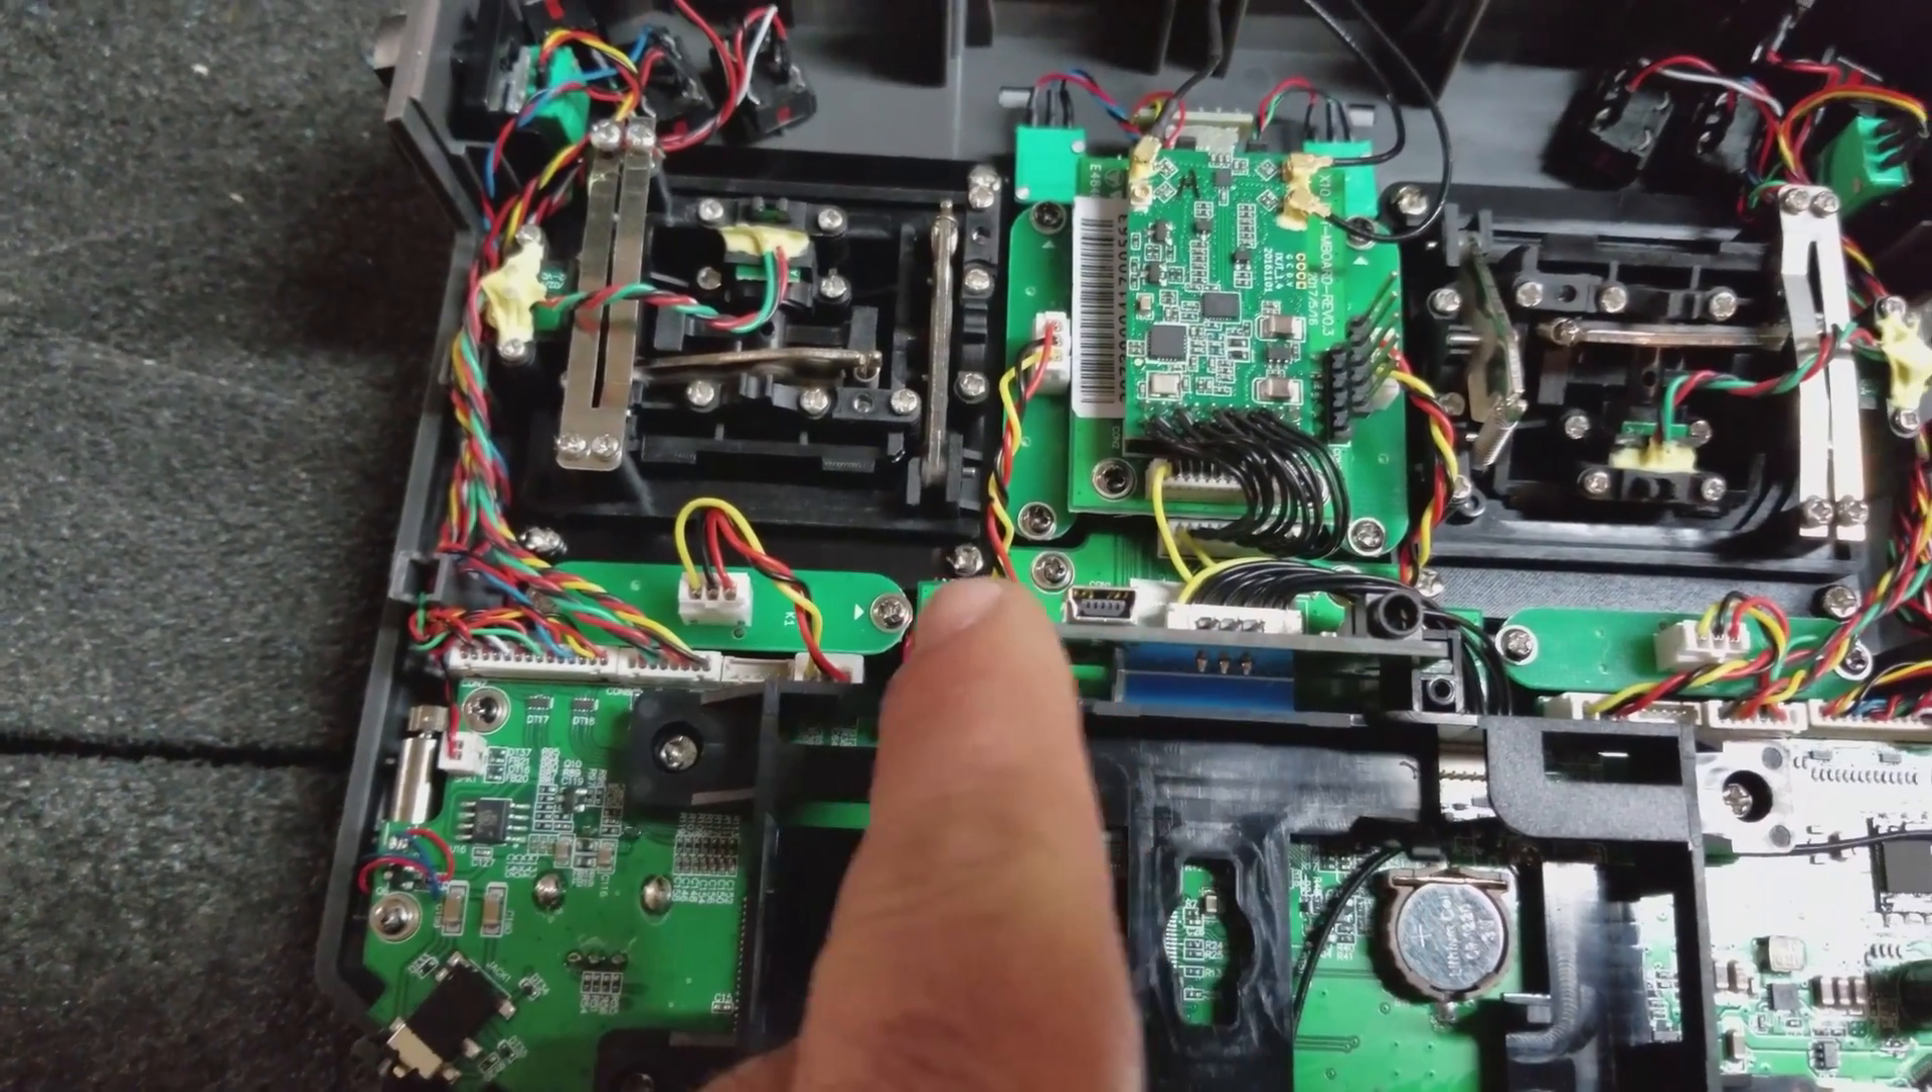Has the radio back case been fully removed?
Yes.